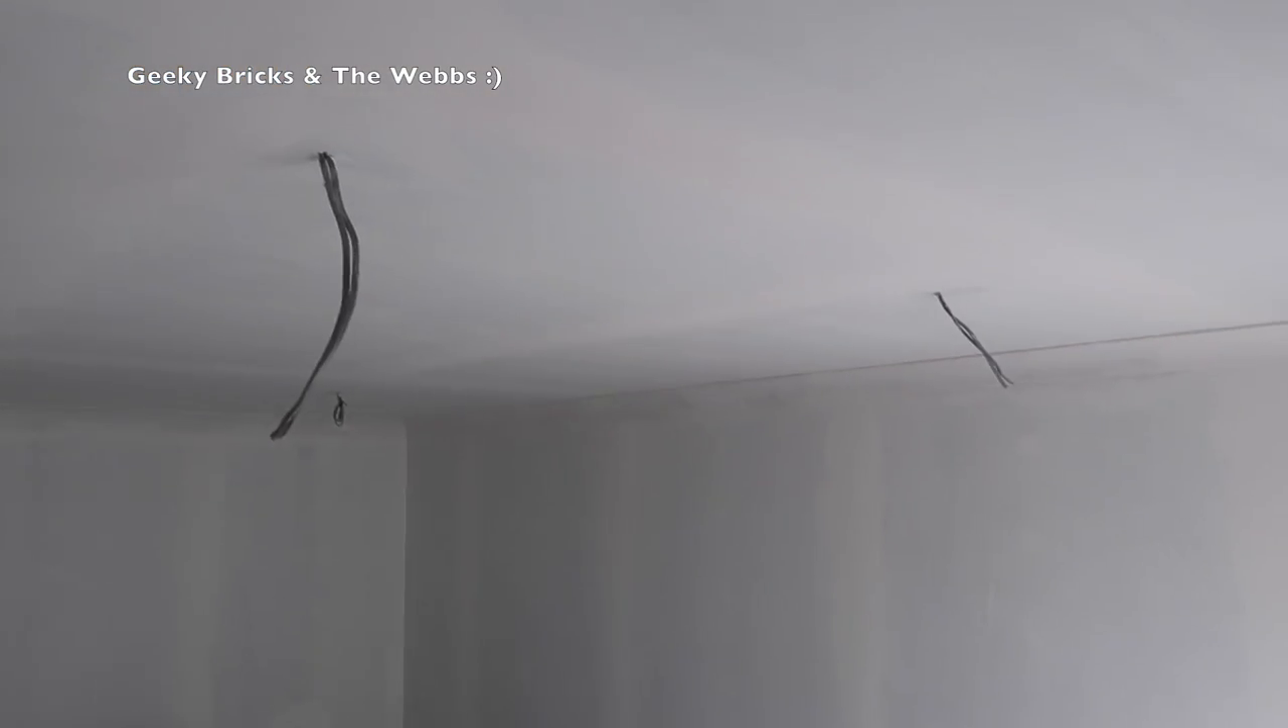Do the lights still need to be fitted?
Yes.